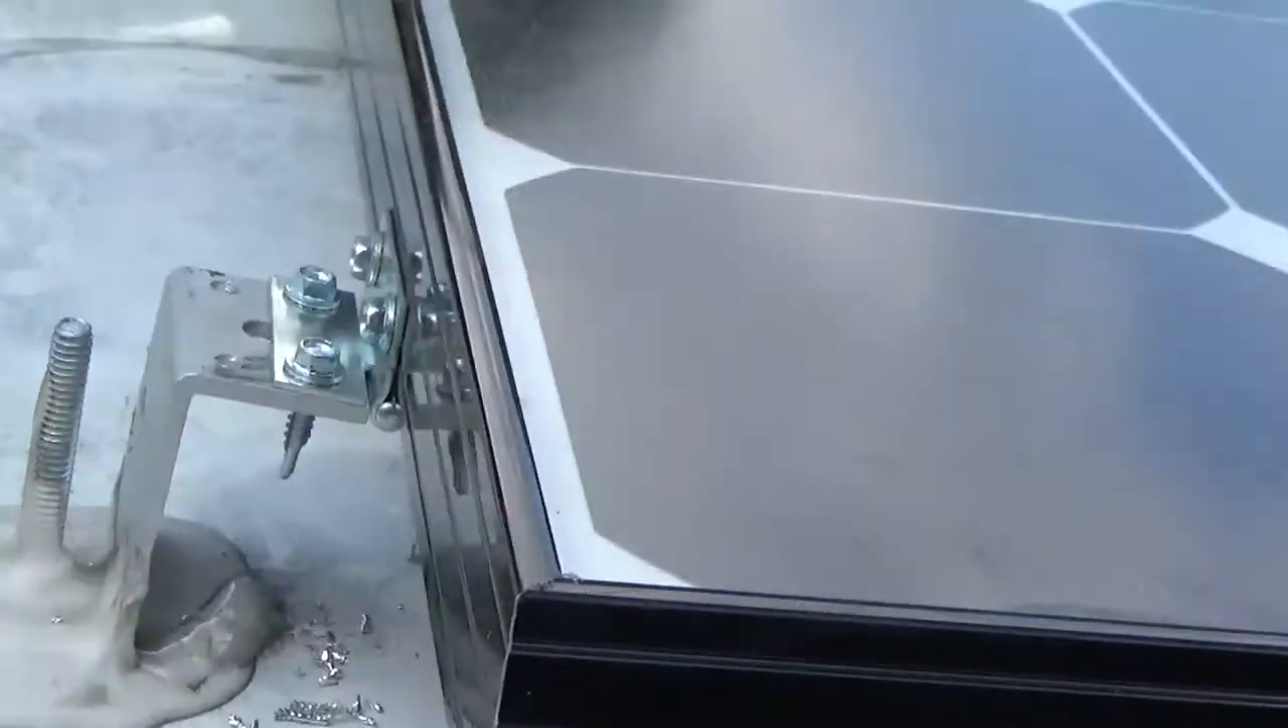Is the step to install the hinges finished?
Yes.